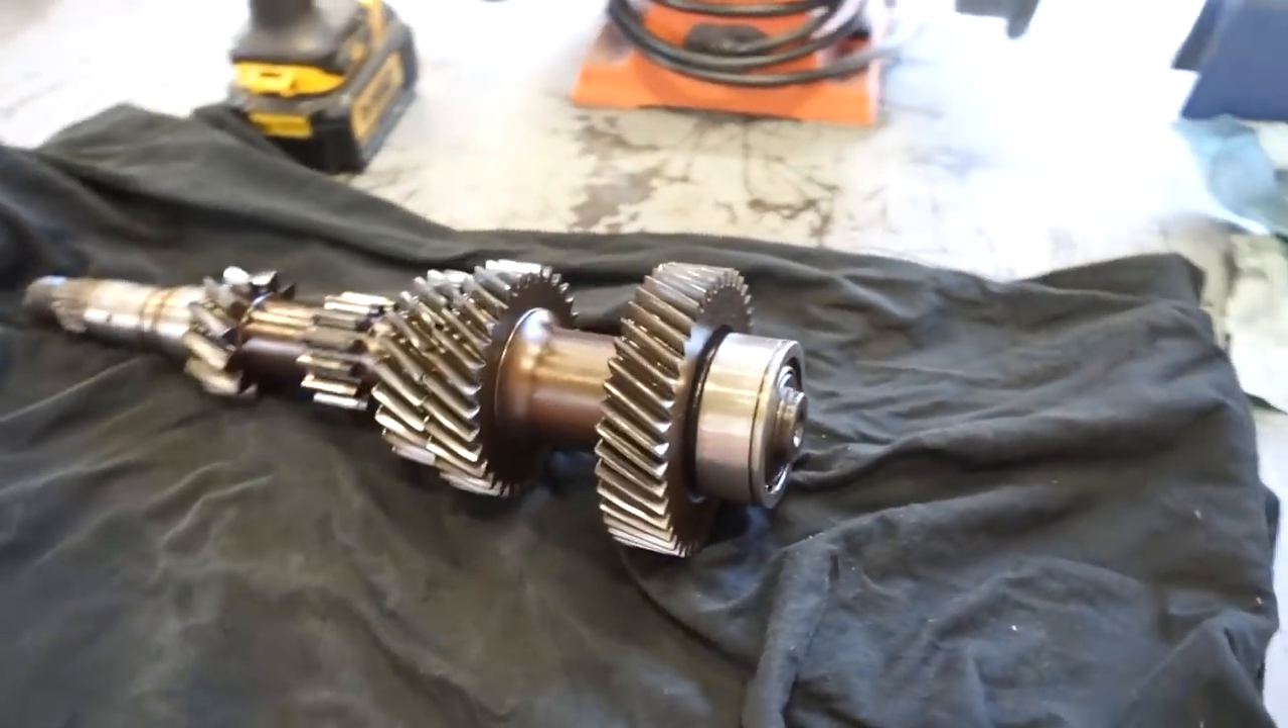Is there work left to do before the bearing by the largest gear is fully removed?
Yes.